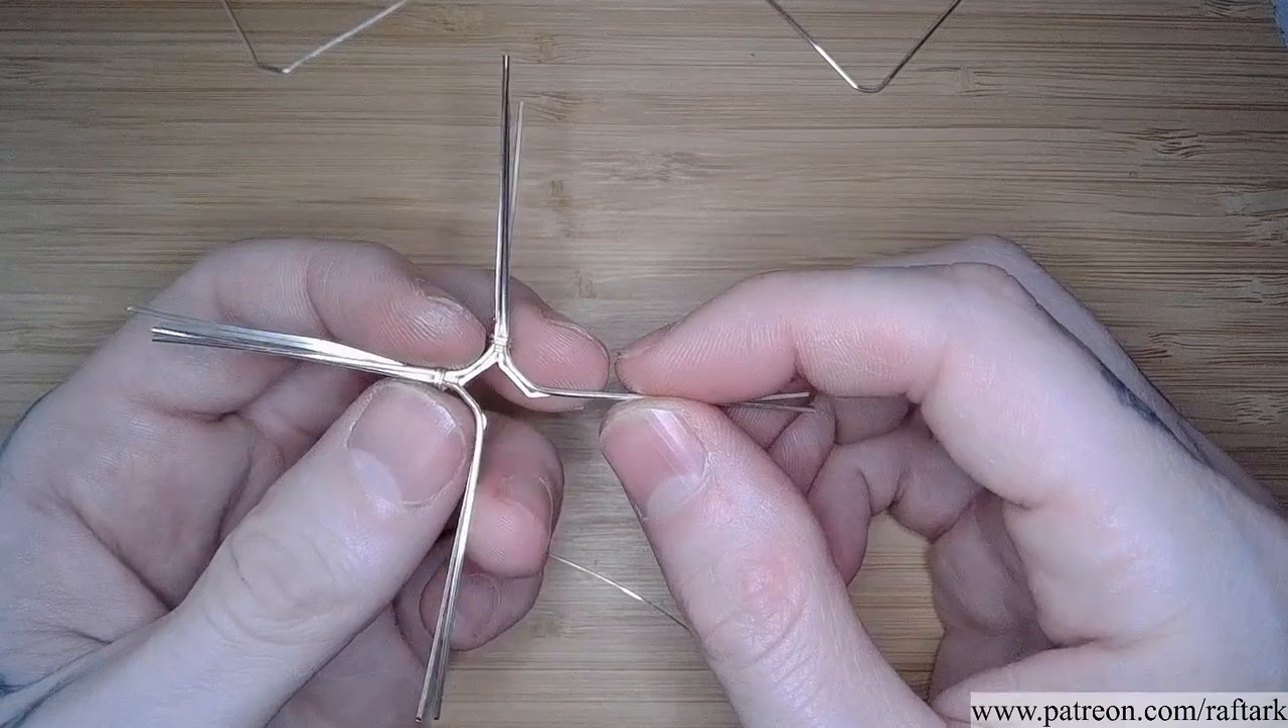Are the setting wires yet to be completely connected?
Yes.